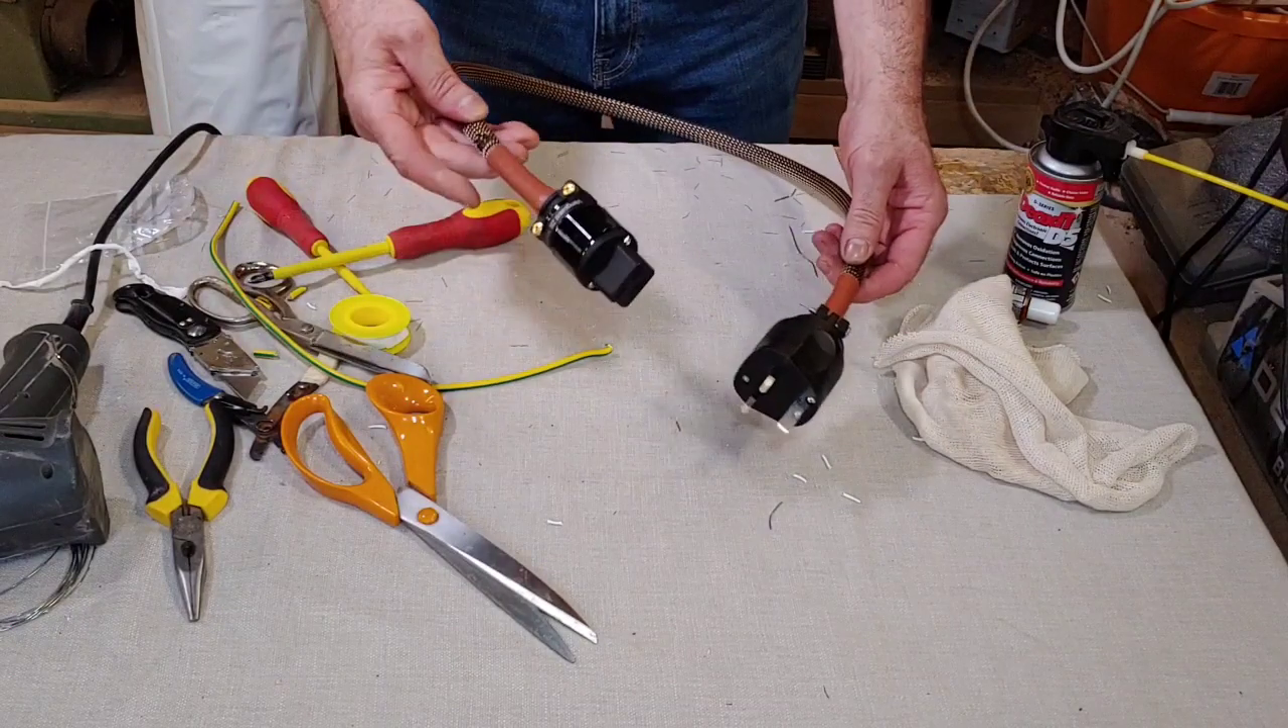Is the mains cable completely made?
Yes.